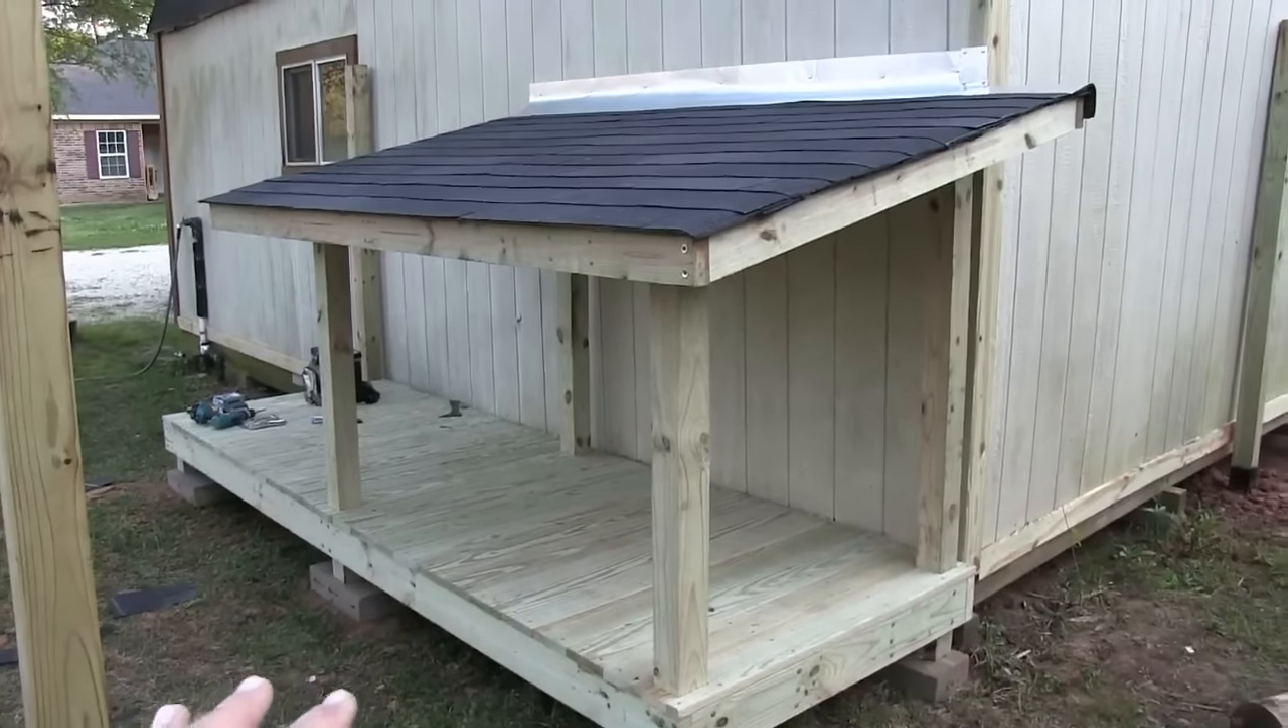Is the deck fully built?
Yes.